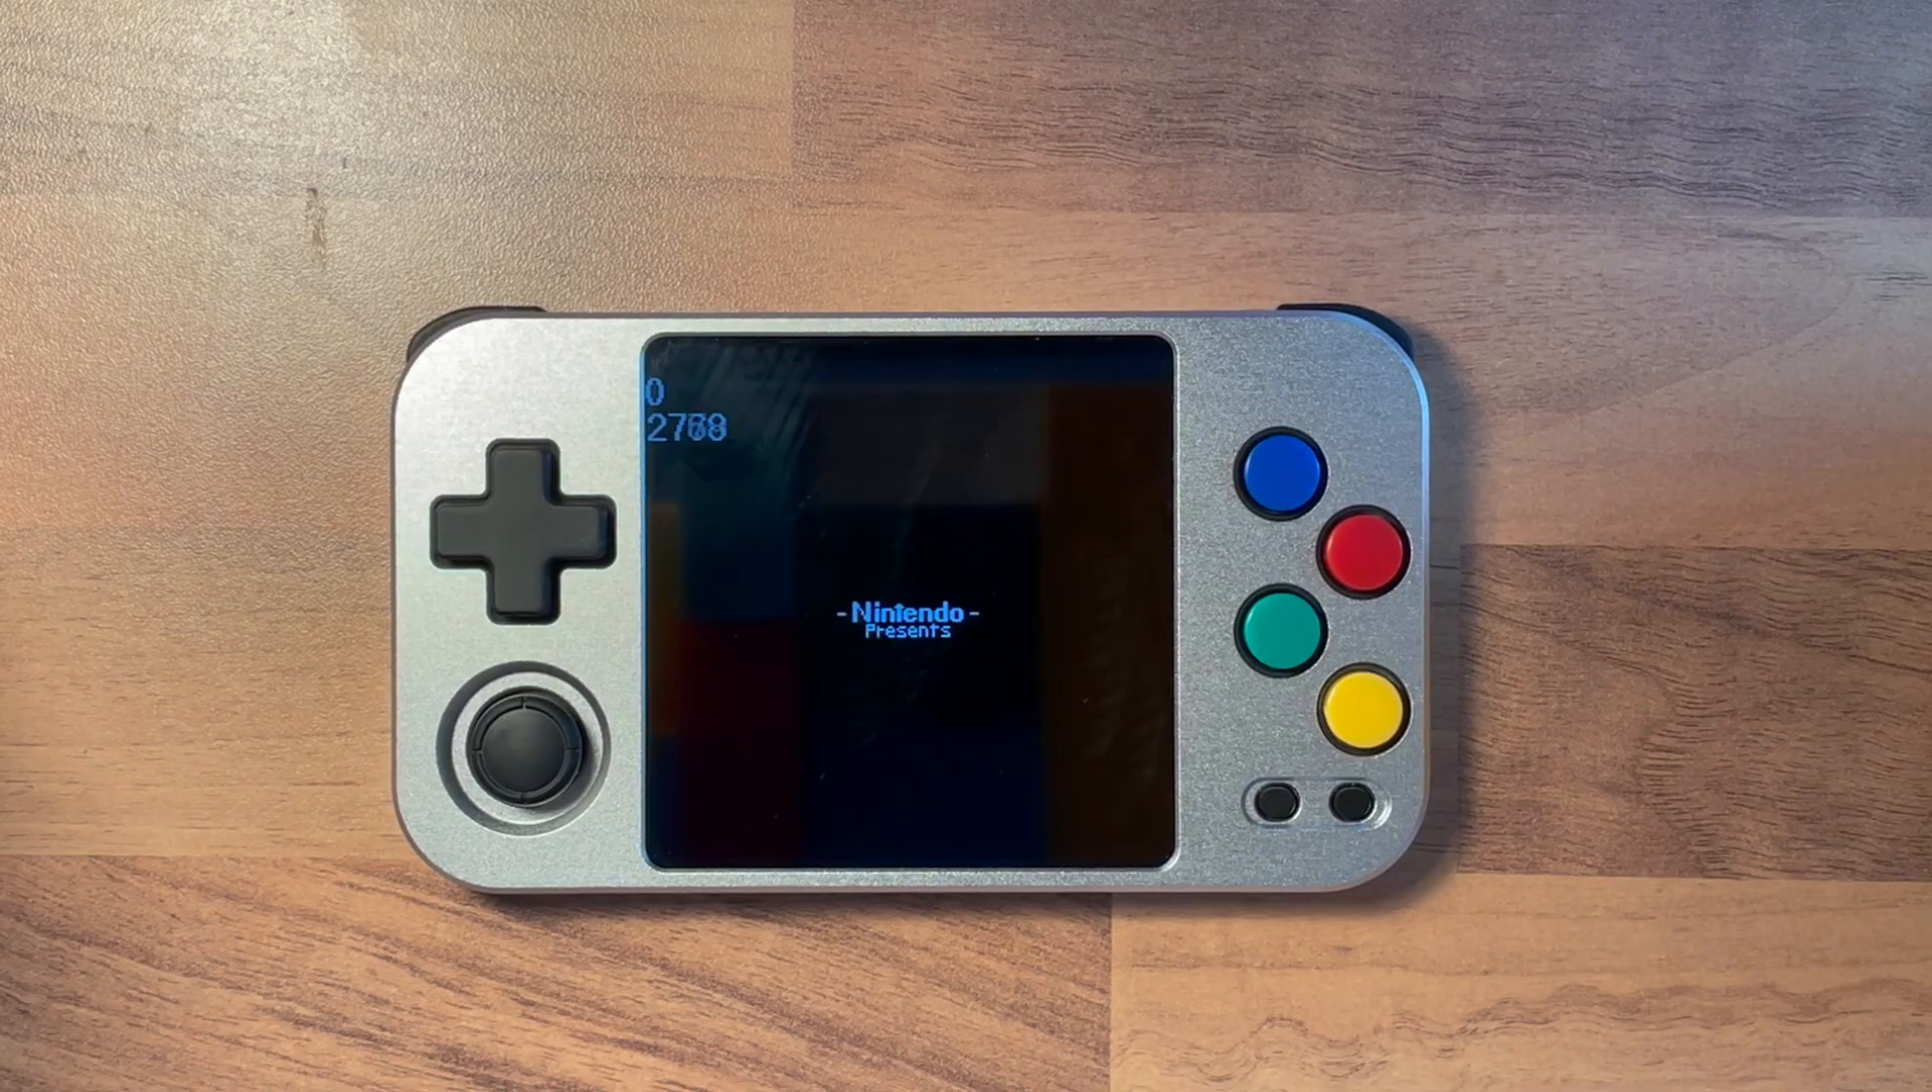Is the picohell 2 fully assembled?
Yes.